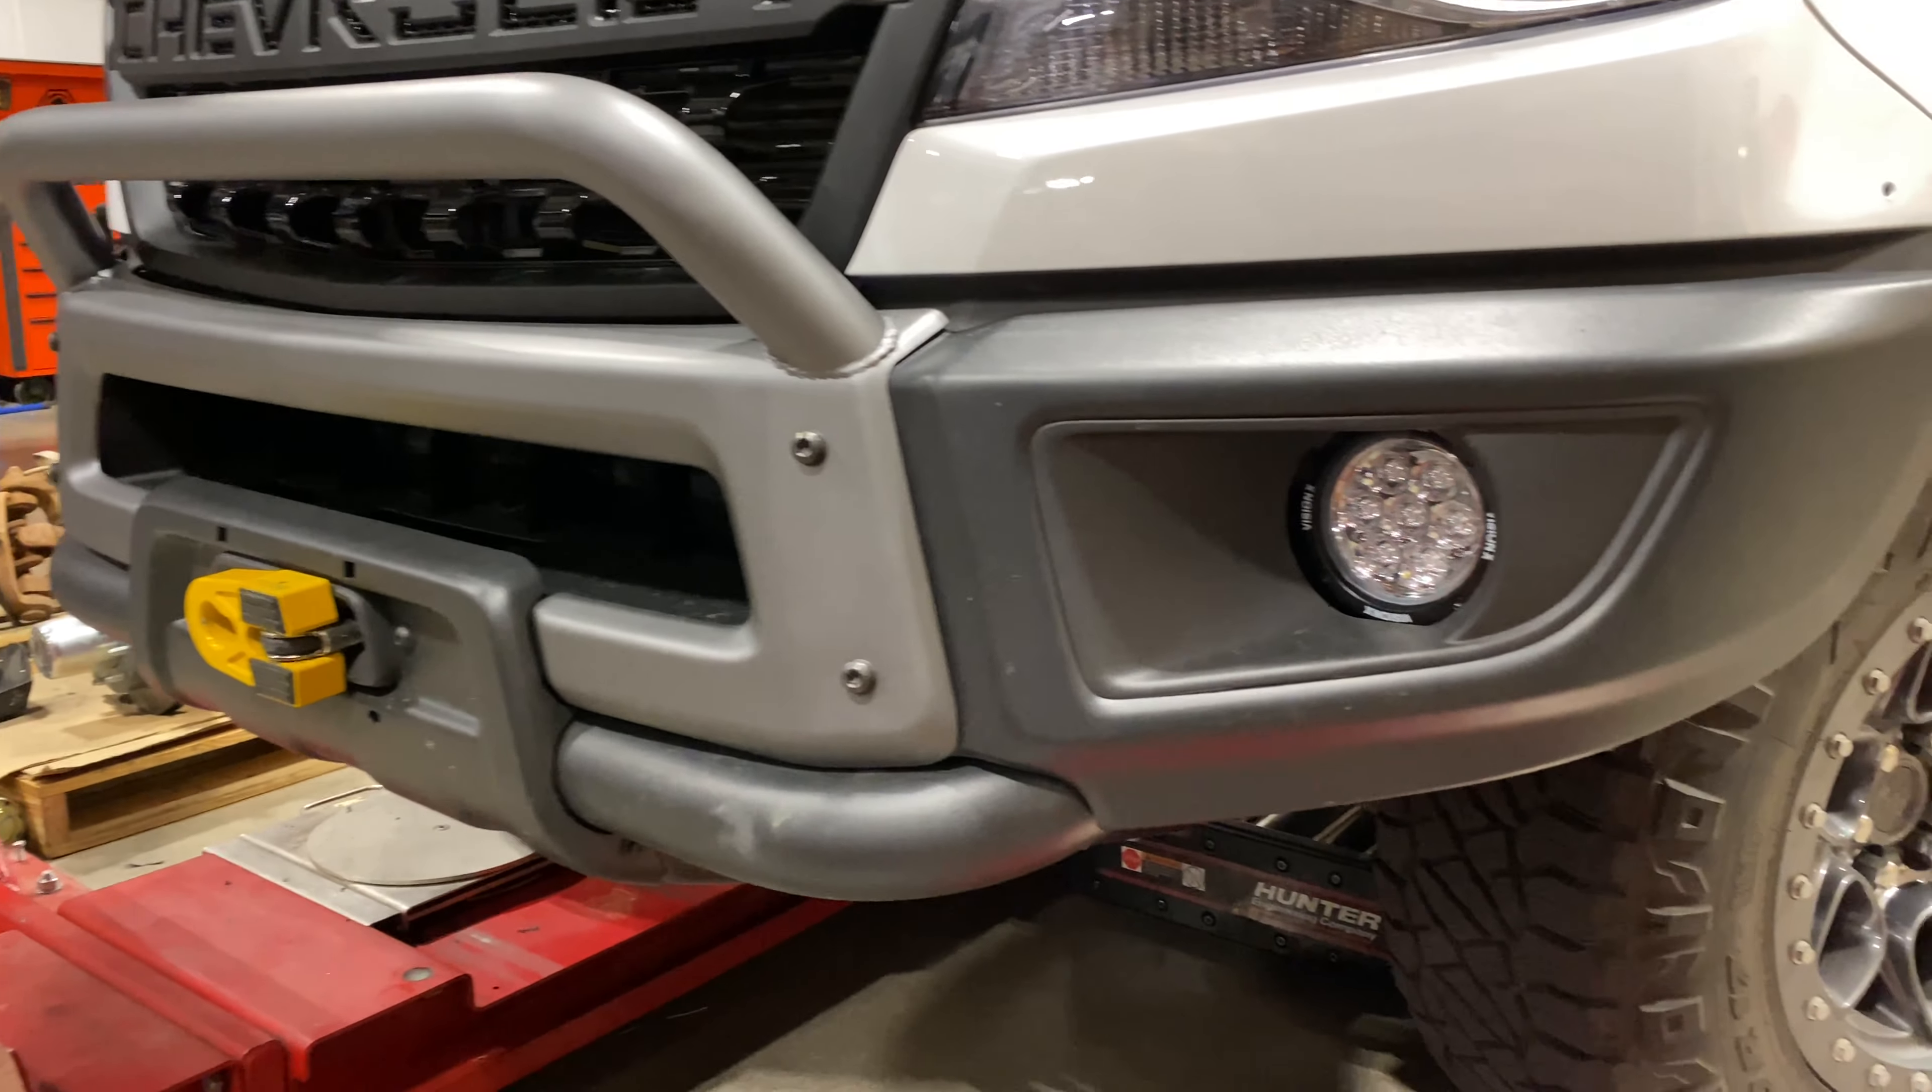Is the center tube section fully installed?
Yes.